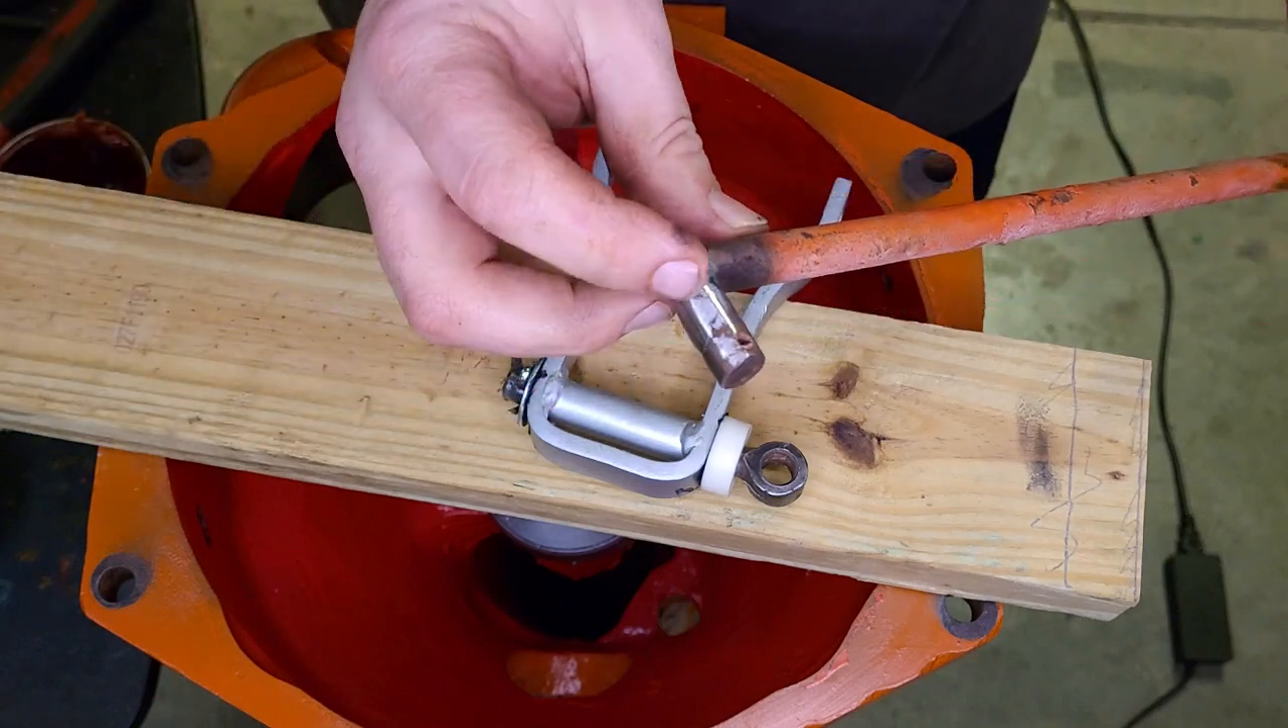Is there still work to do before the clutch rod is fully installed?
Yes.